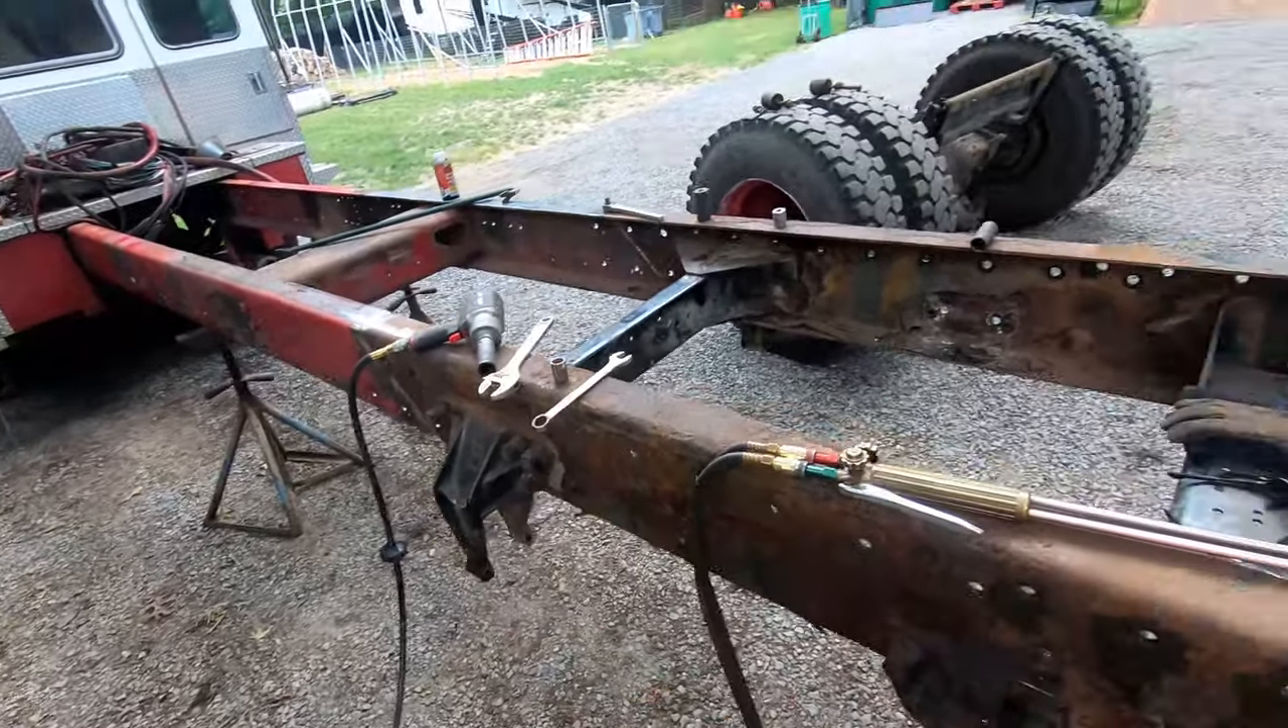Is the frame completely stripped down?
No.